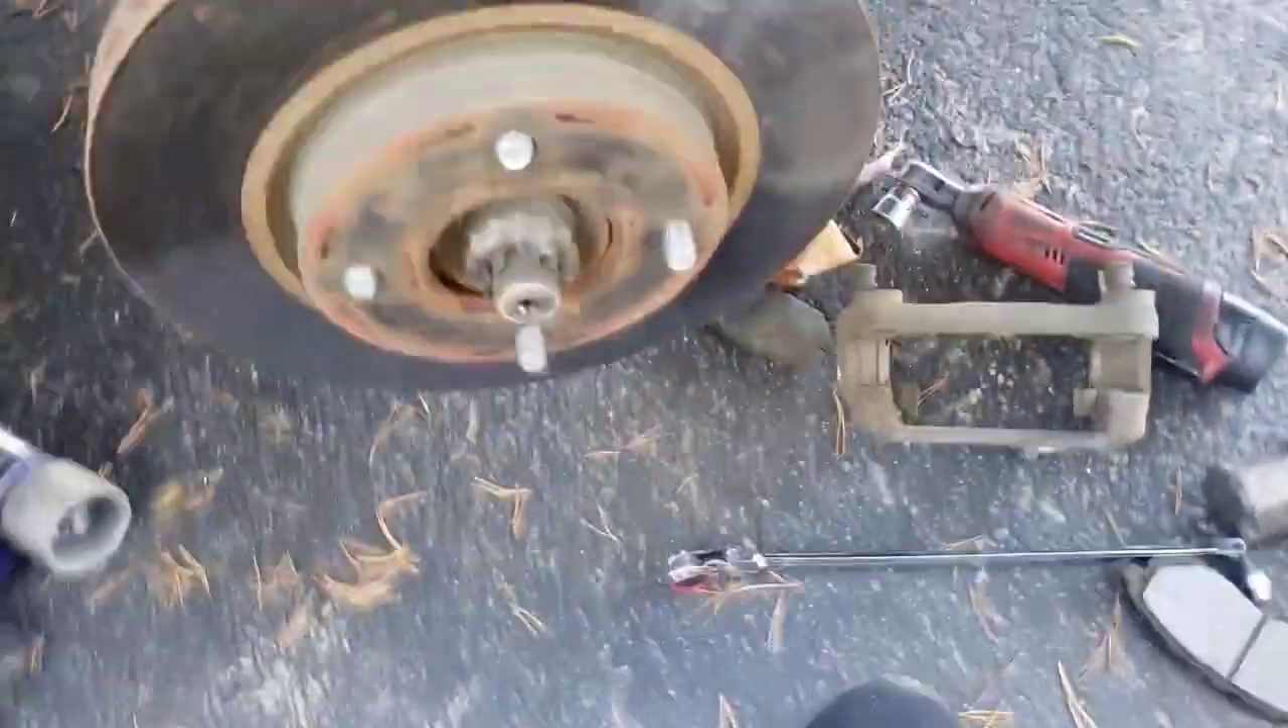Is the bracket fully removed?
Yes.